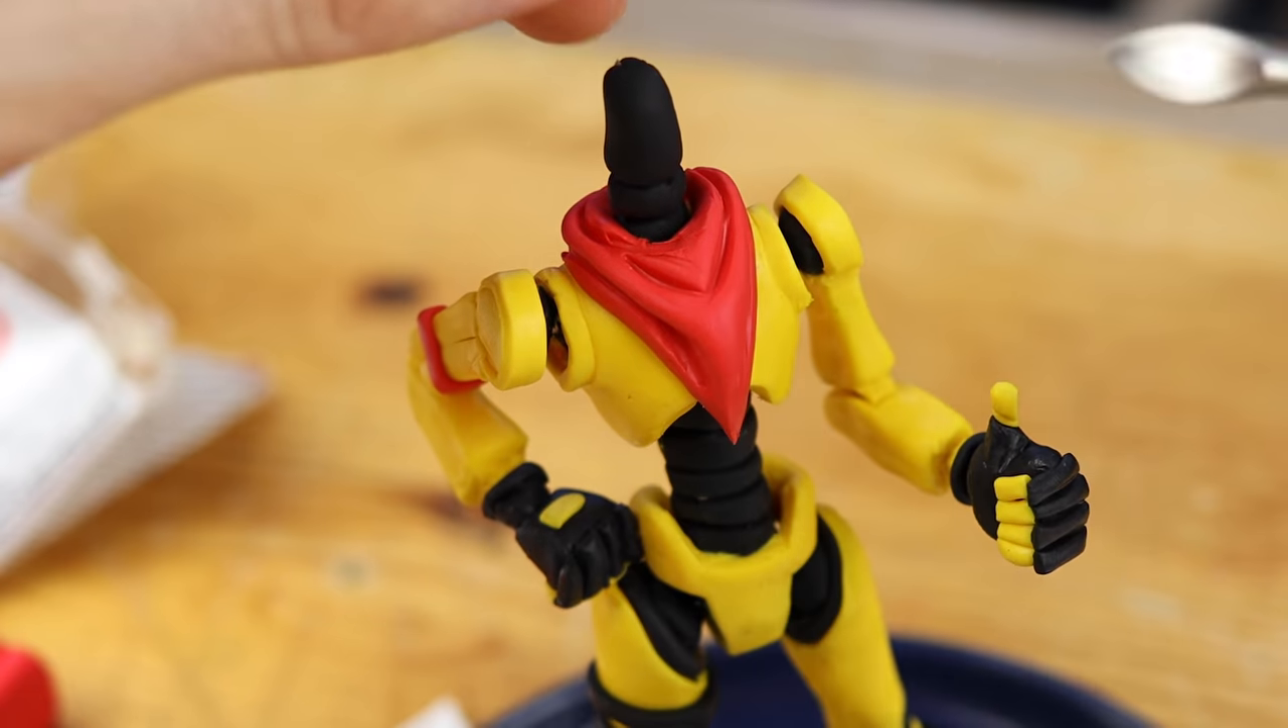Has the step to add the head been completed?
No.